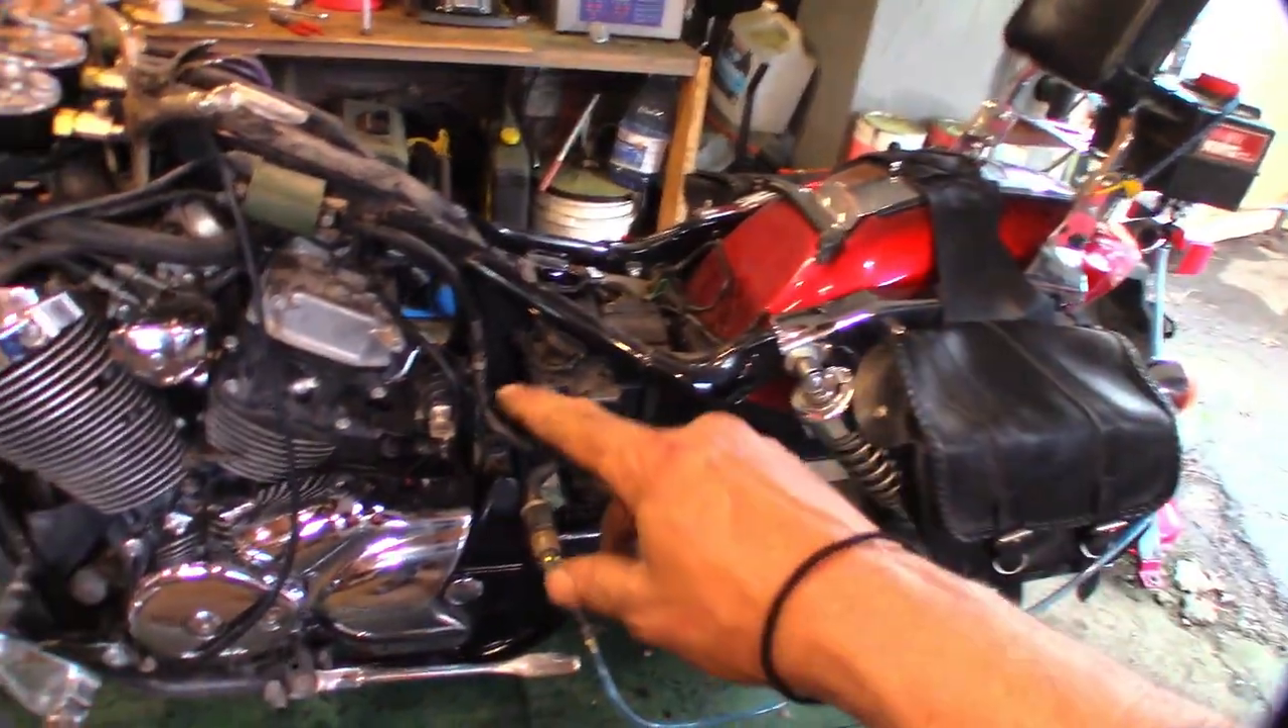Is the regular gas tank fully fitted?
No.